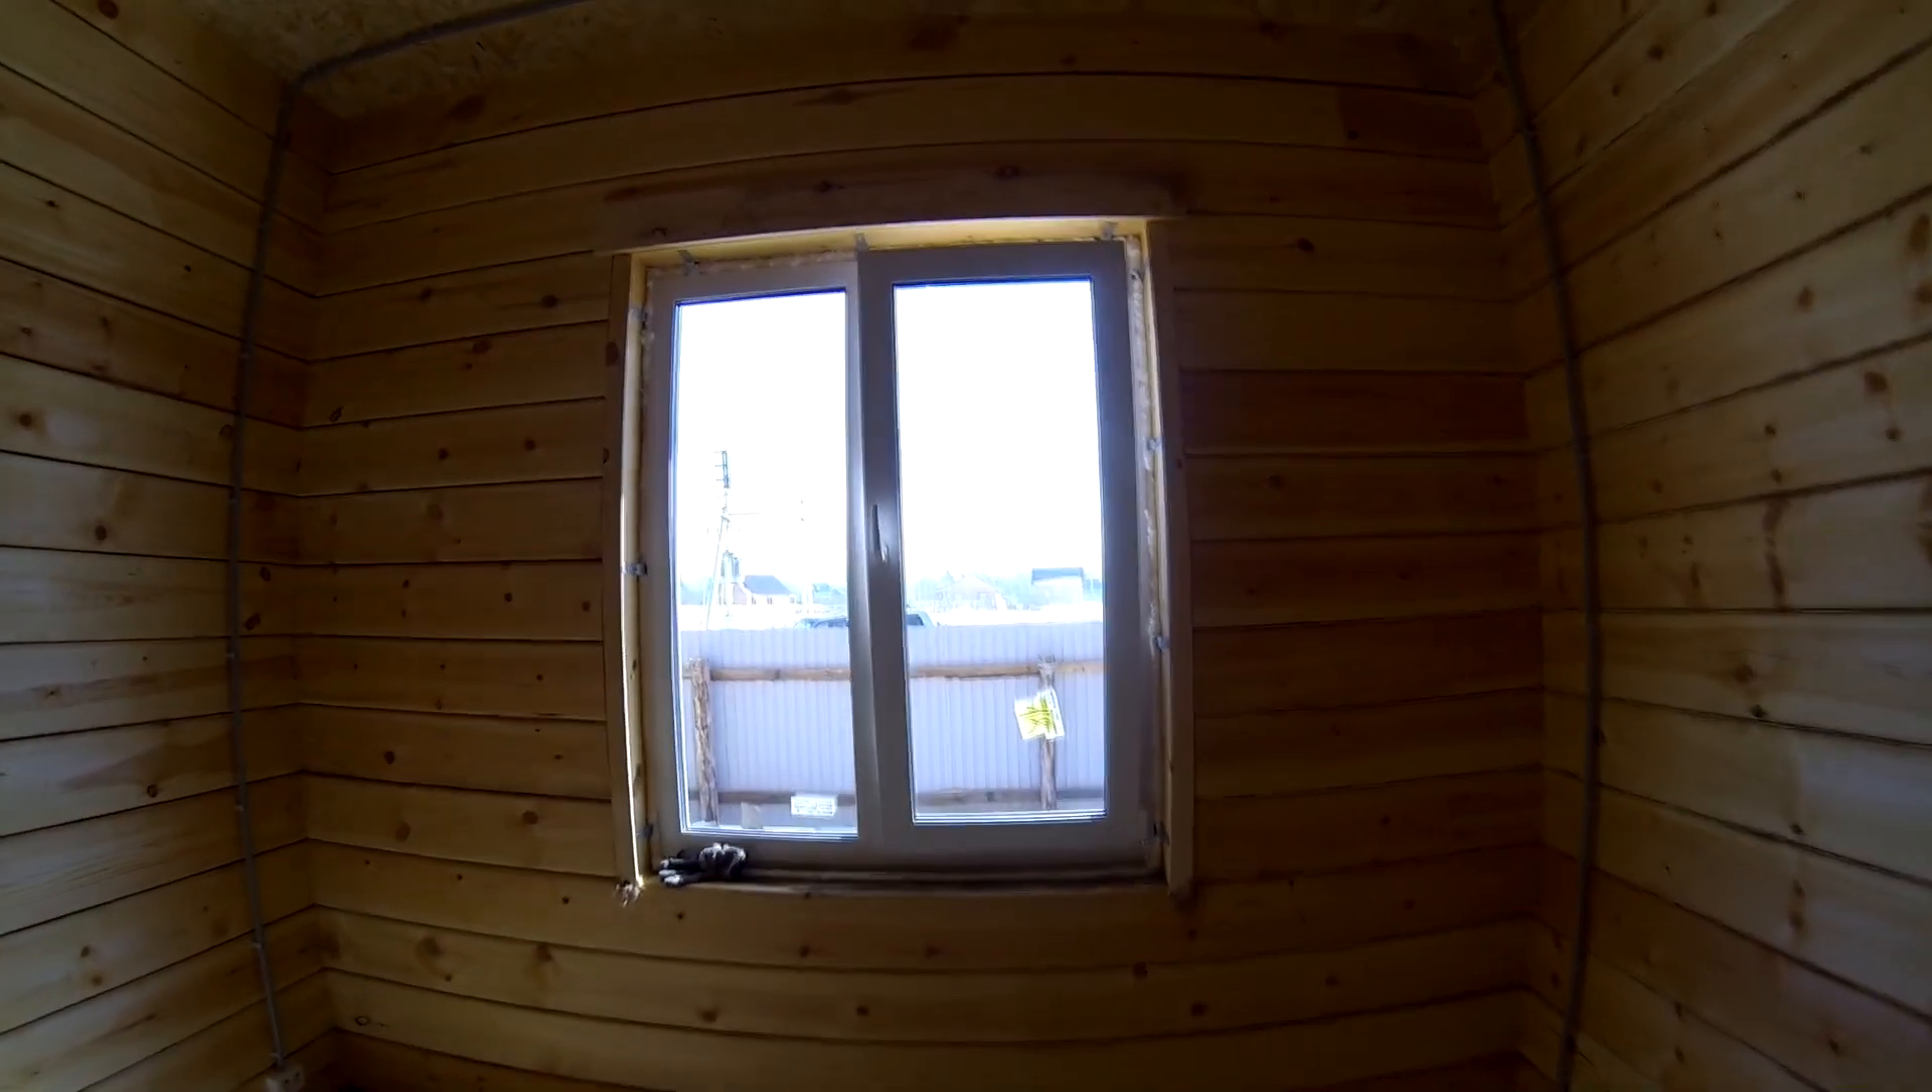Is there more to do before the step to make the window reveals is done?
Yes.